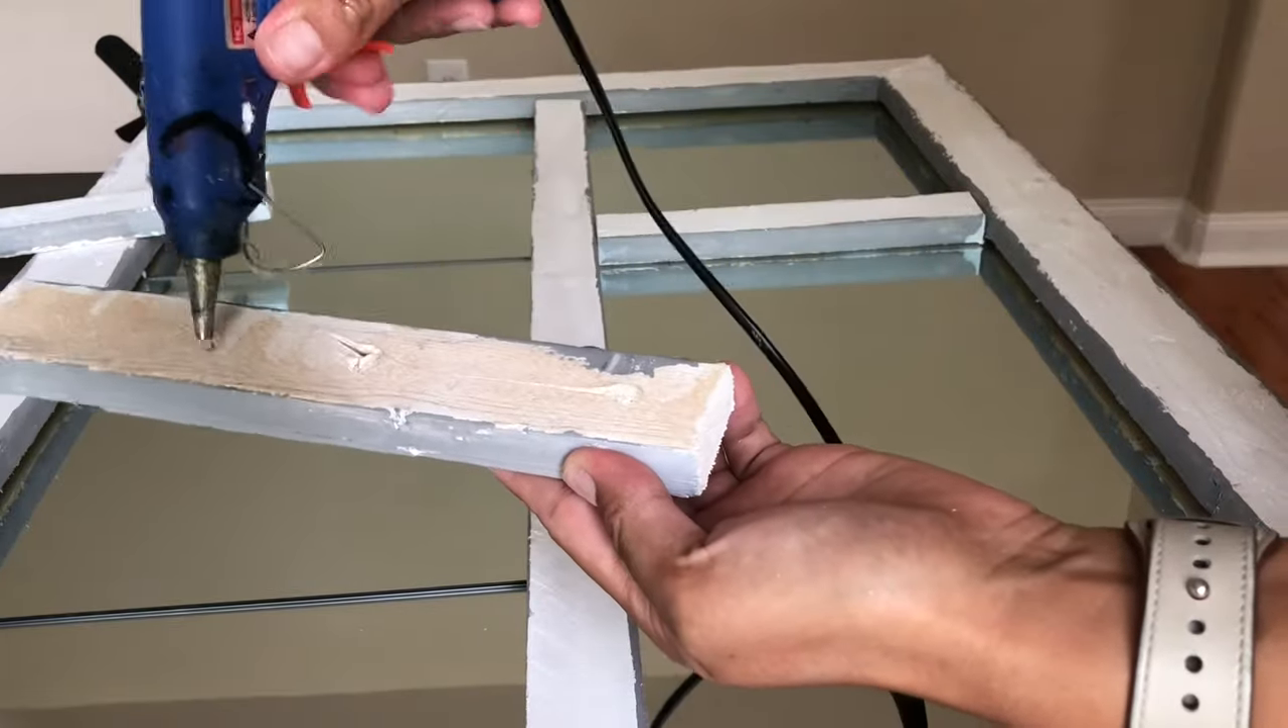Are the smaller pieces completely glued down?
No.